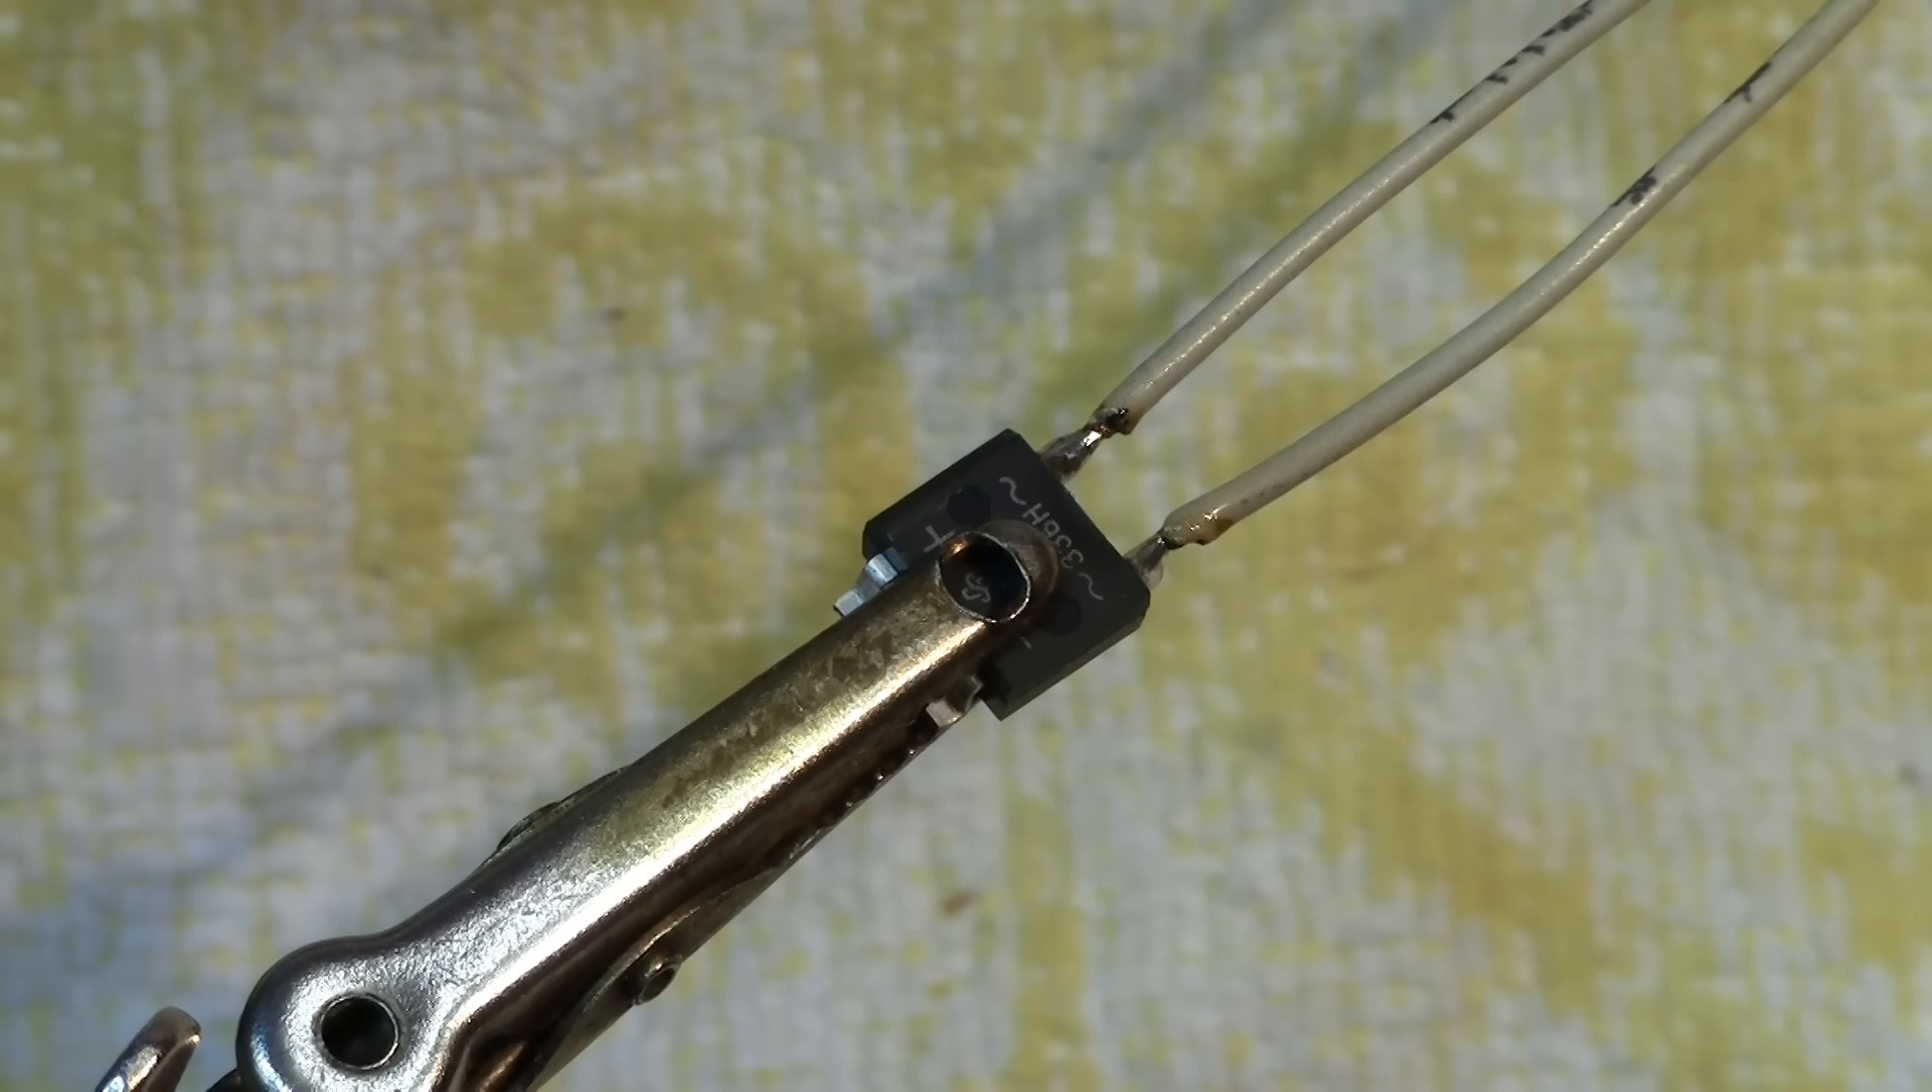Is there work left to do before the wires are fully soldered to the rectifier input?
No.